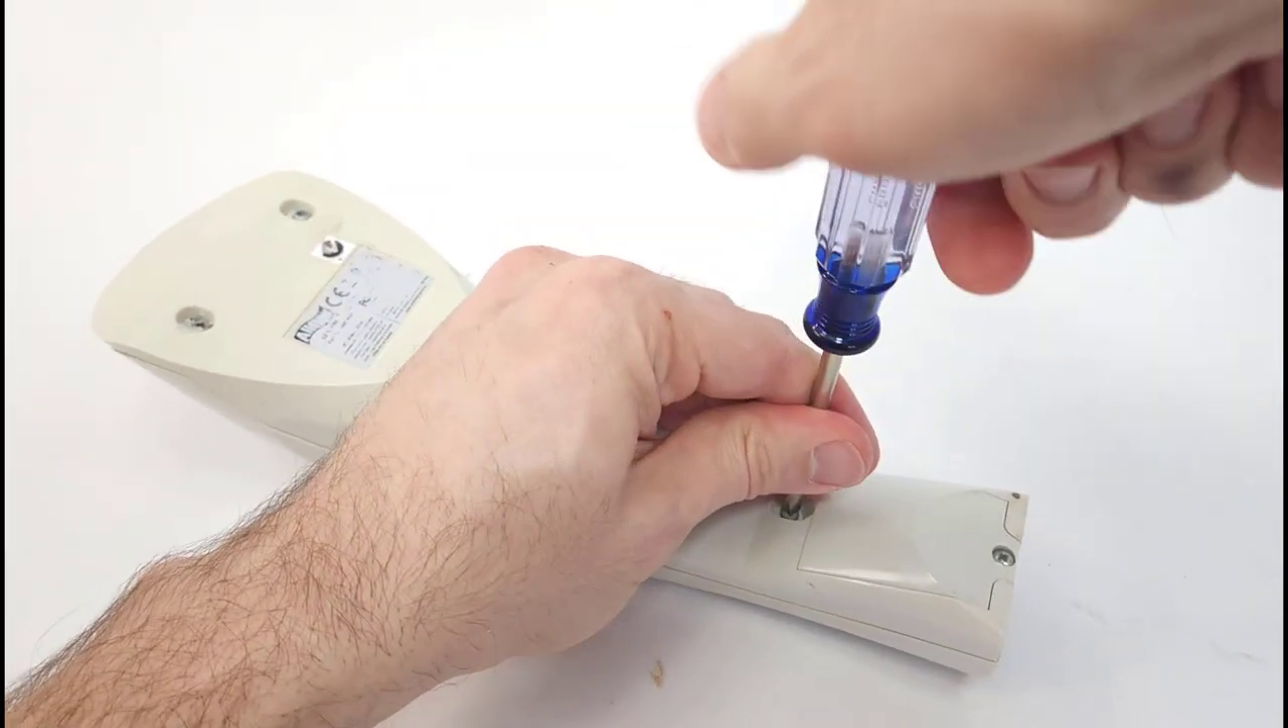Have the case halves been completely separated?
No.